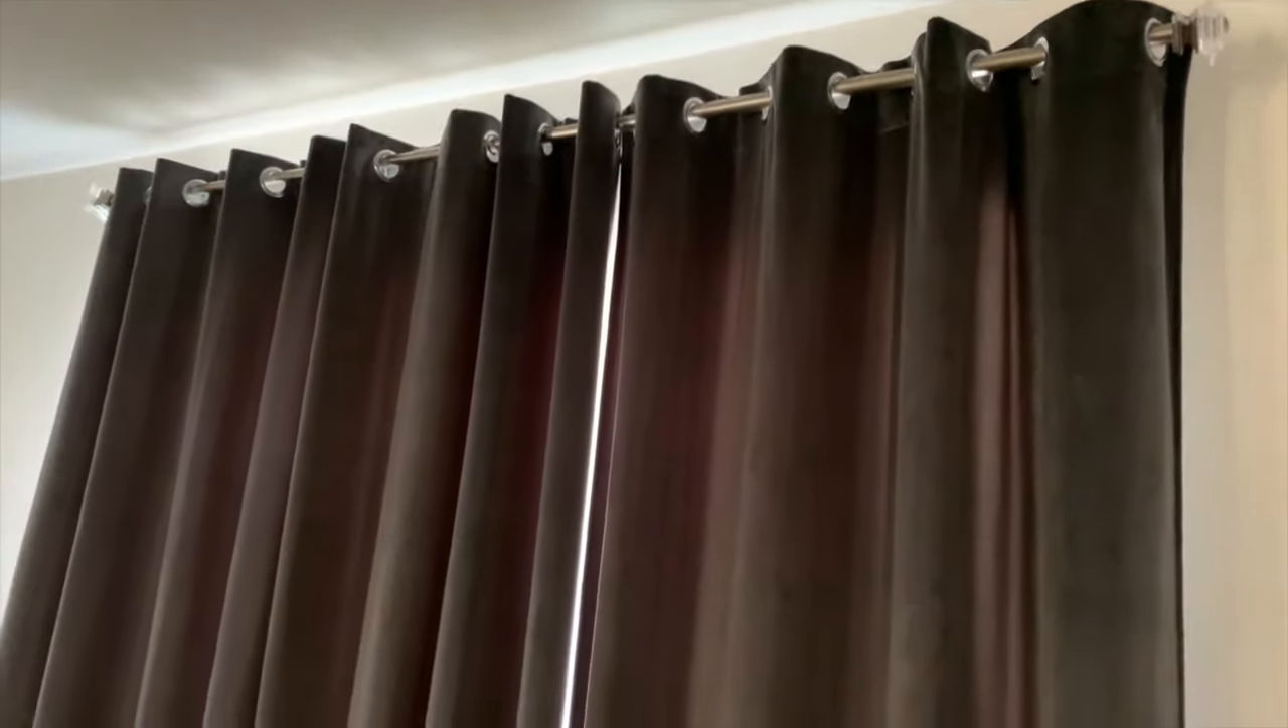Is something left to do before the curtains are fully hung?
No.